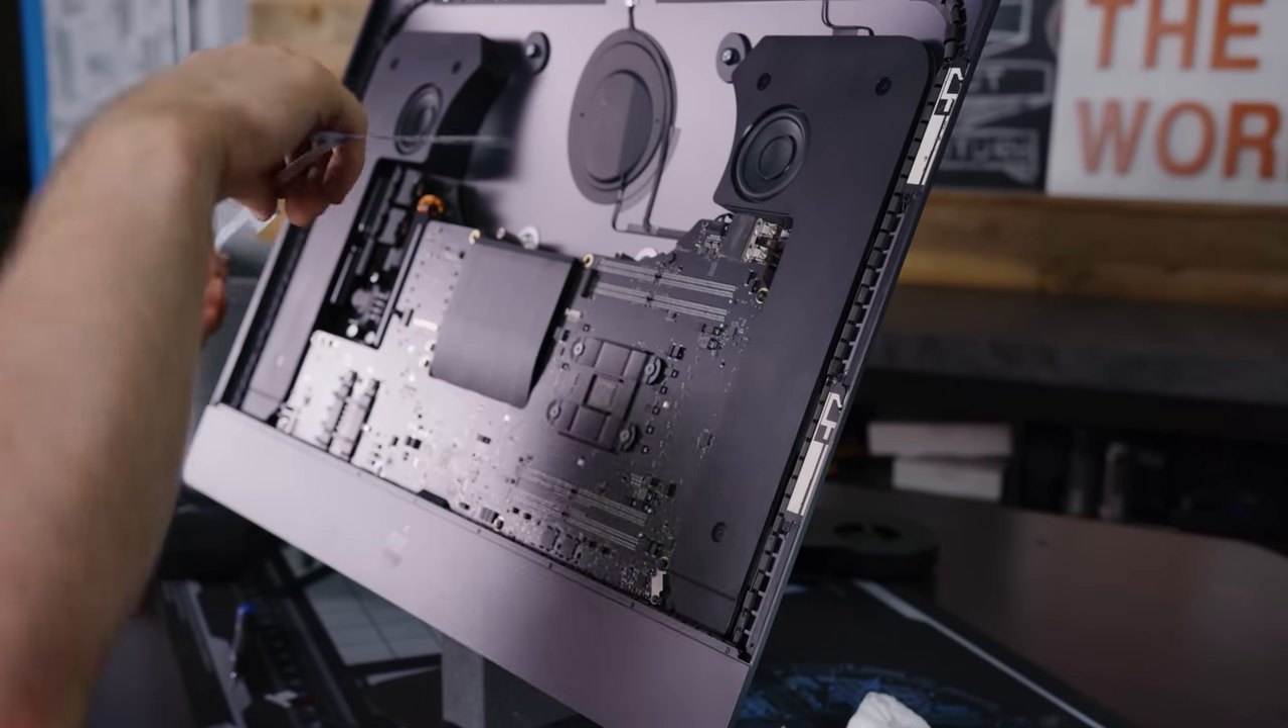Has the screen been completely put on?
No.